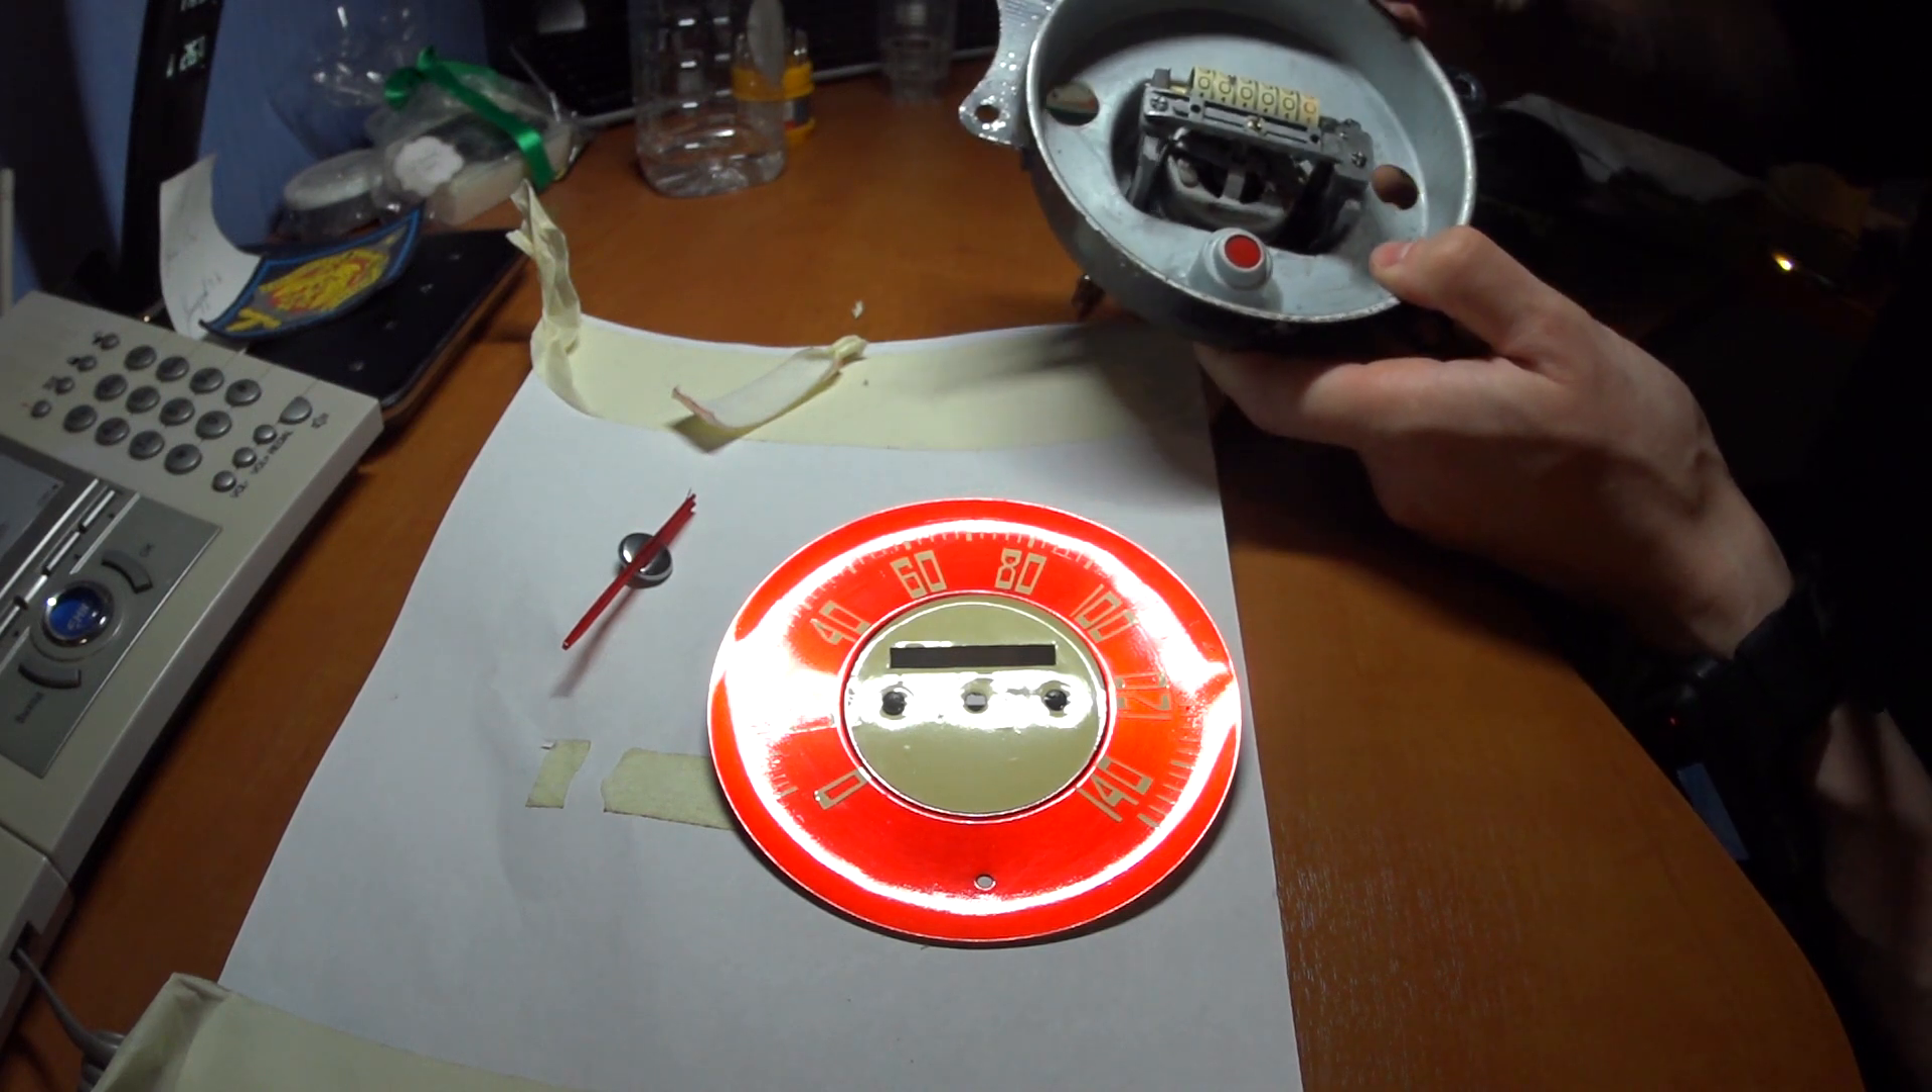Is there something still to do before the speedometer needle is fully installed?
Yes.